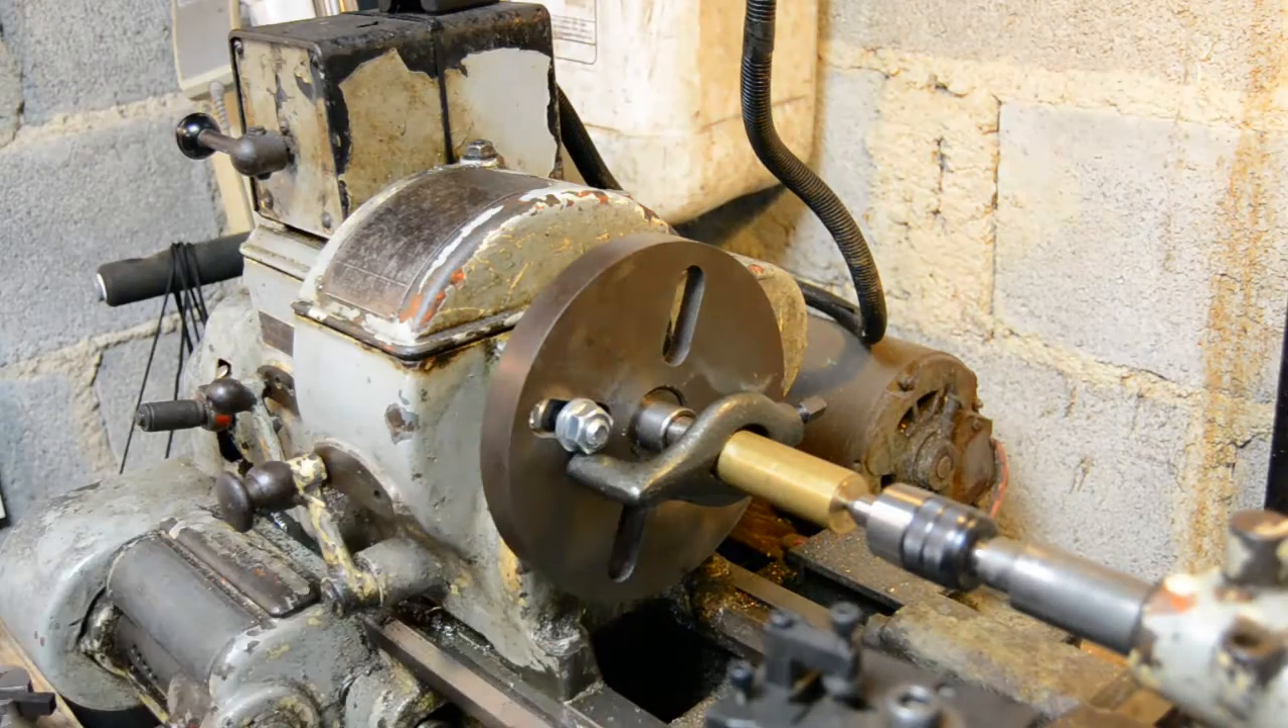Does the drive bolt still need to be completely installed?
No.